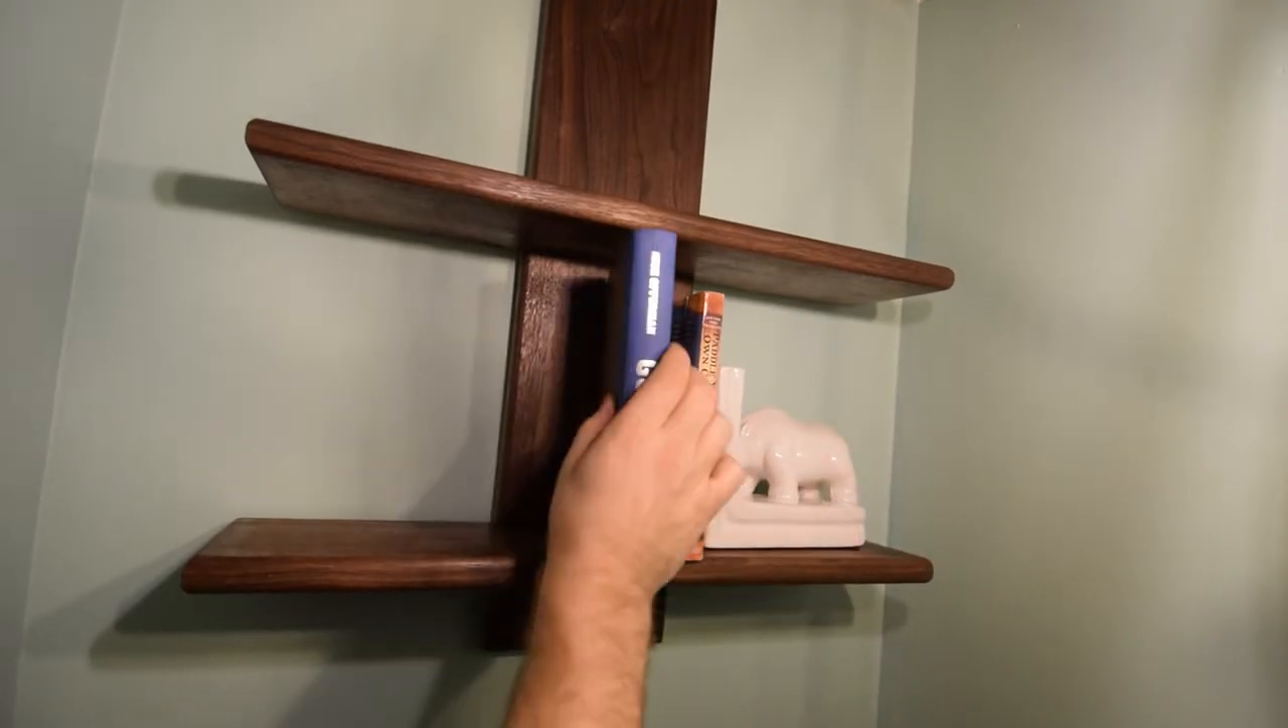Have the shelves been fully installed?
Yes.